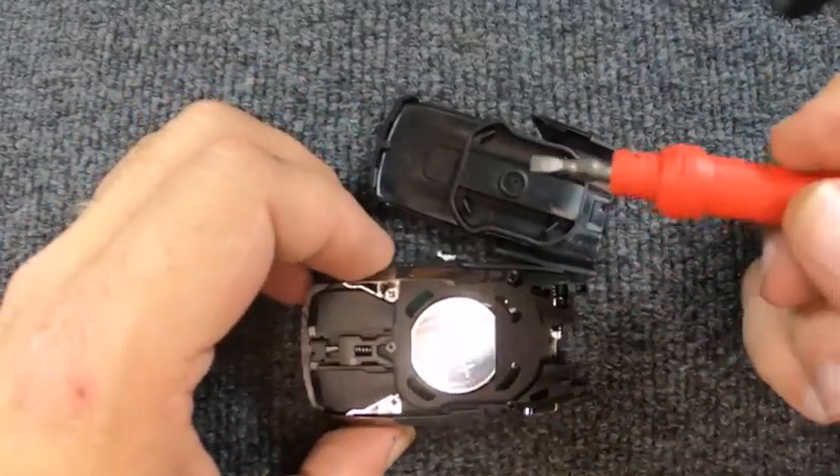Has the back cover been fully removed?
Yes.